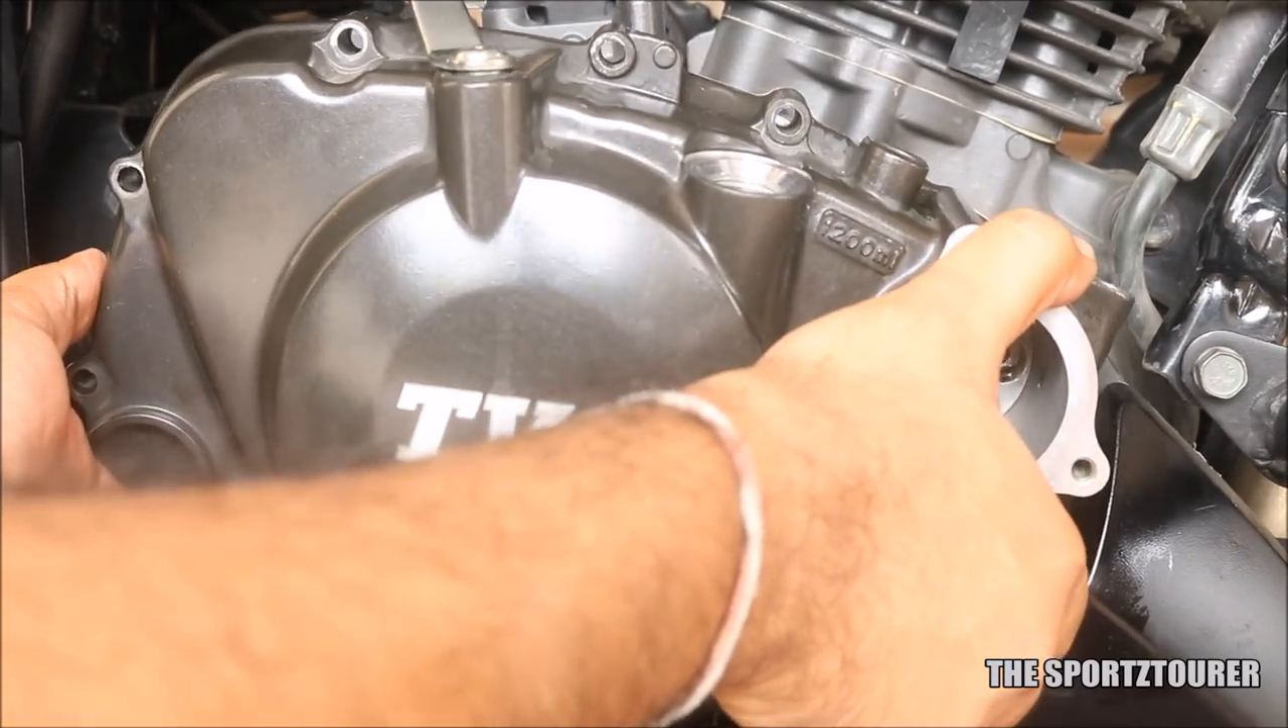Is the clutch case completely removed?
No.